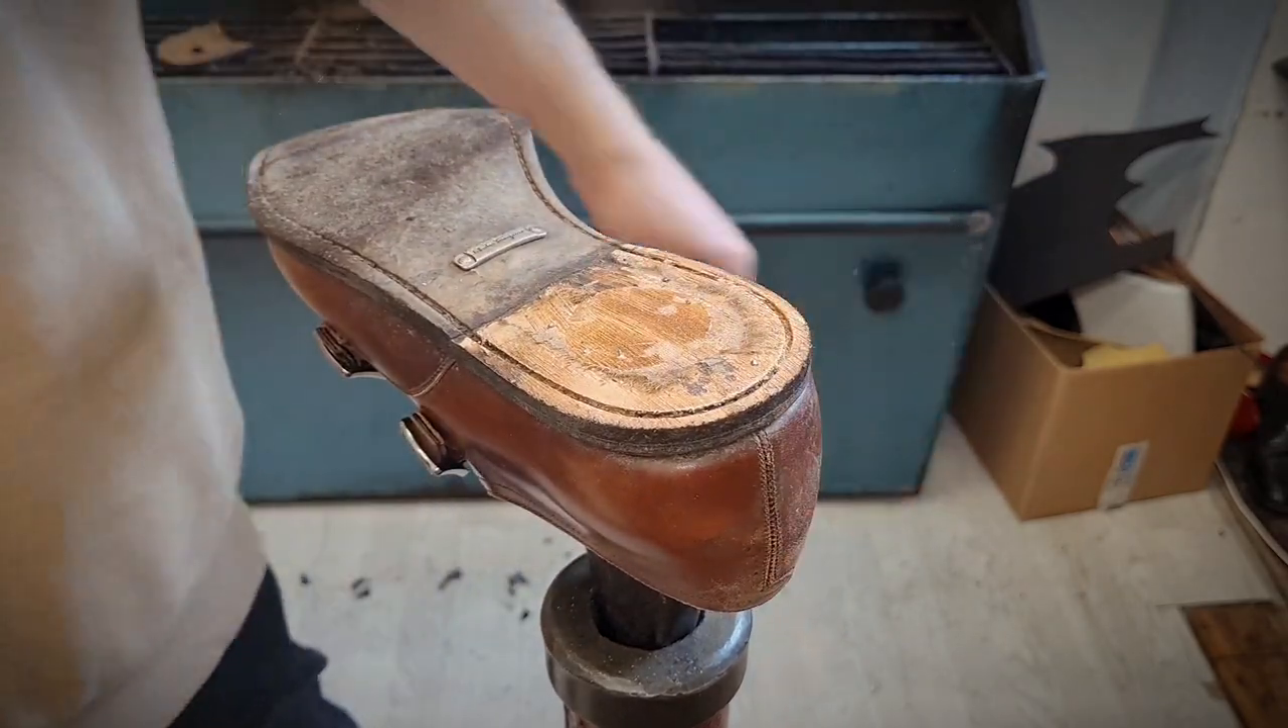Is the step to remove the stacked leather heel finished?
Yes.